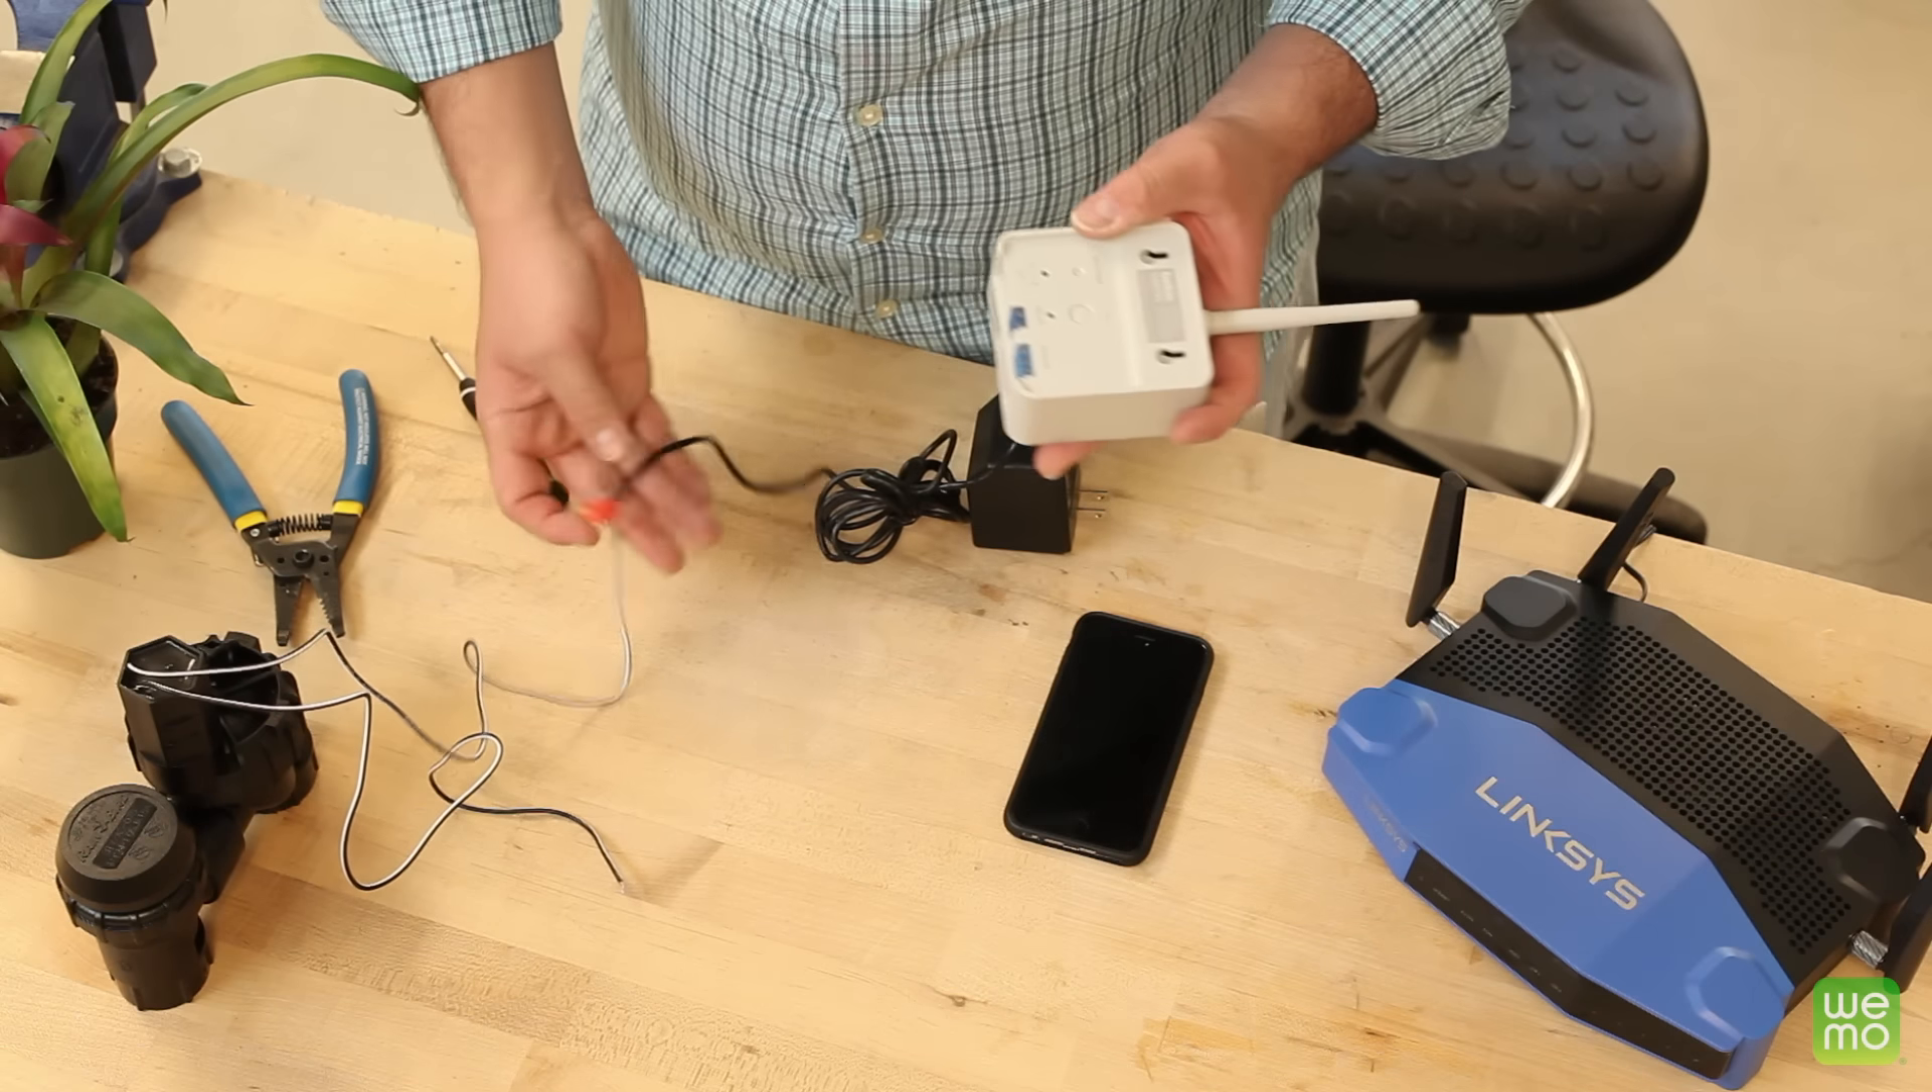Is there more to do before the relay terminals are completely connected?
Yes.